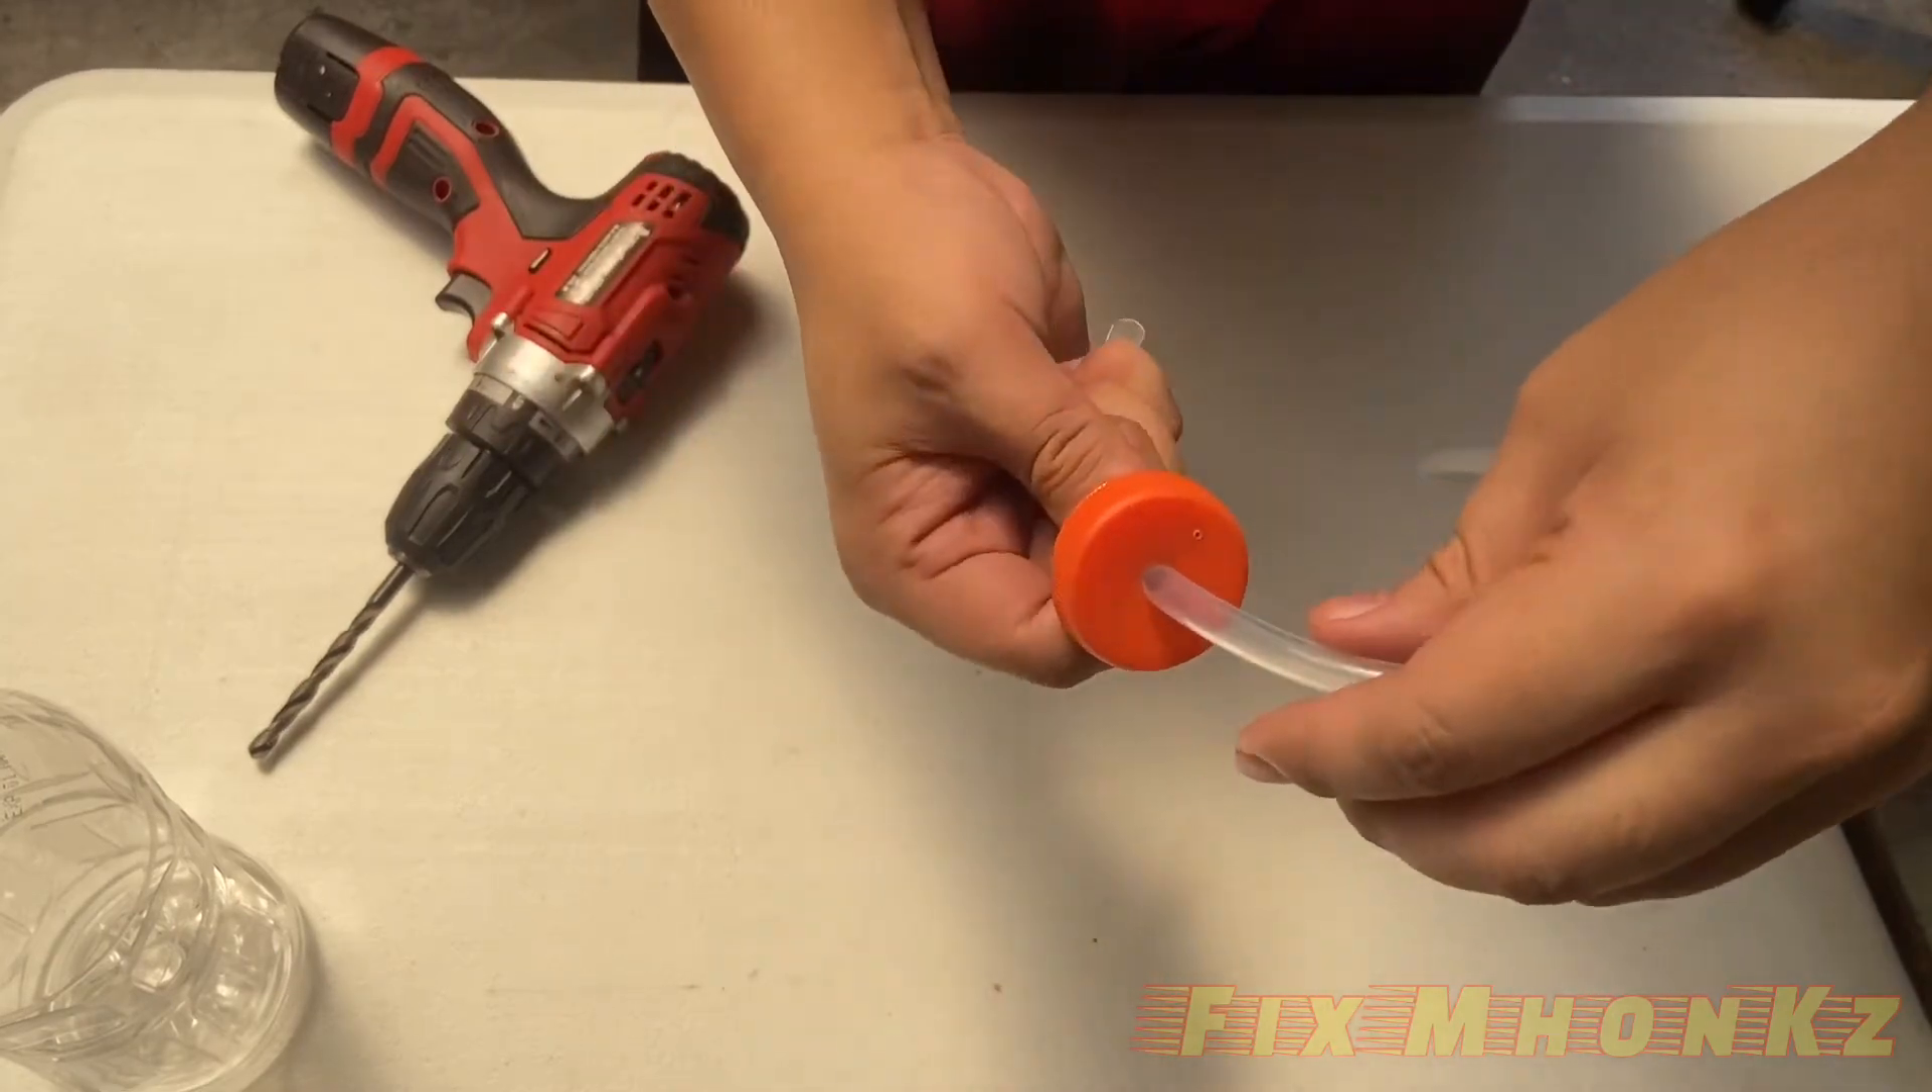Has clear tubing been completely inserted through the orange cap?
Yes.